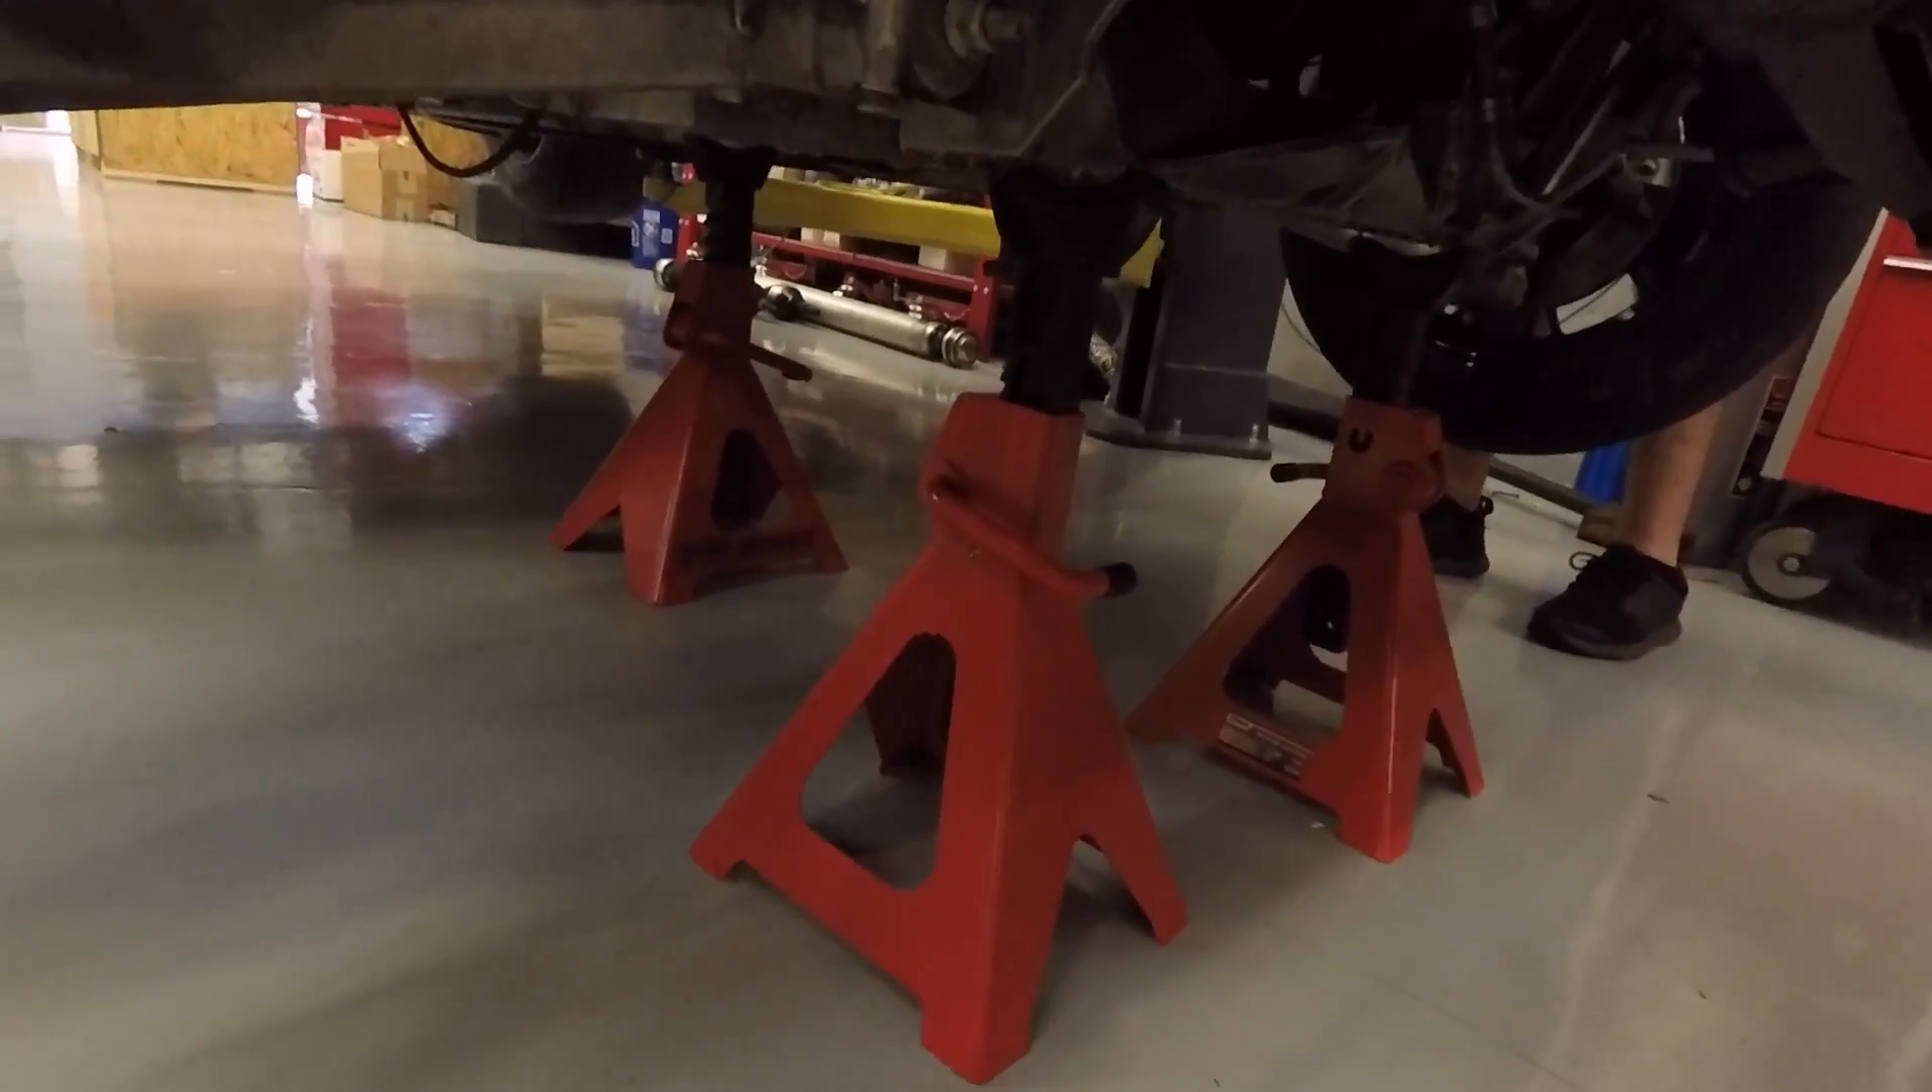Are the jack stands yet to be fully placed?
No.